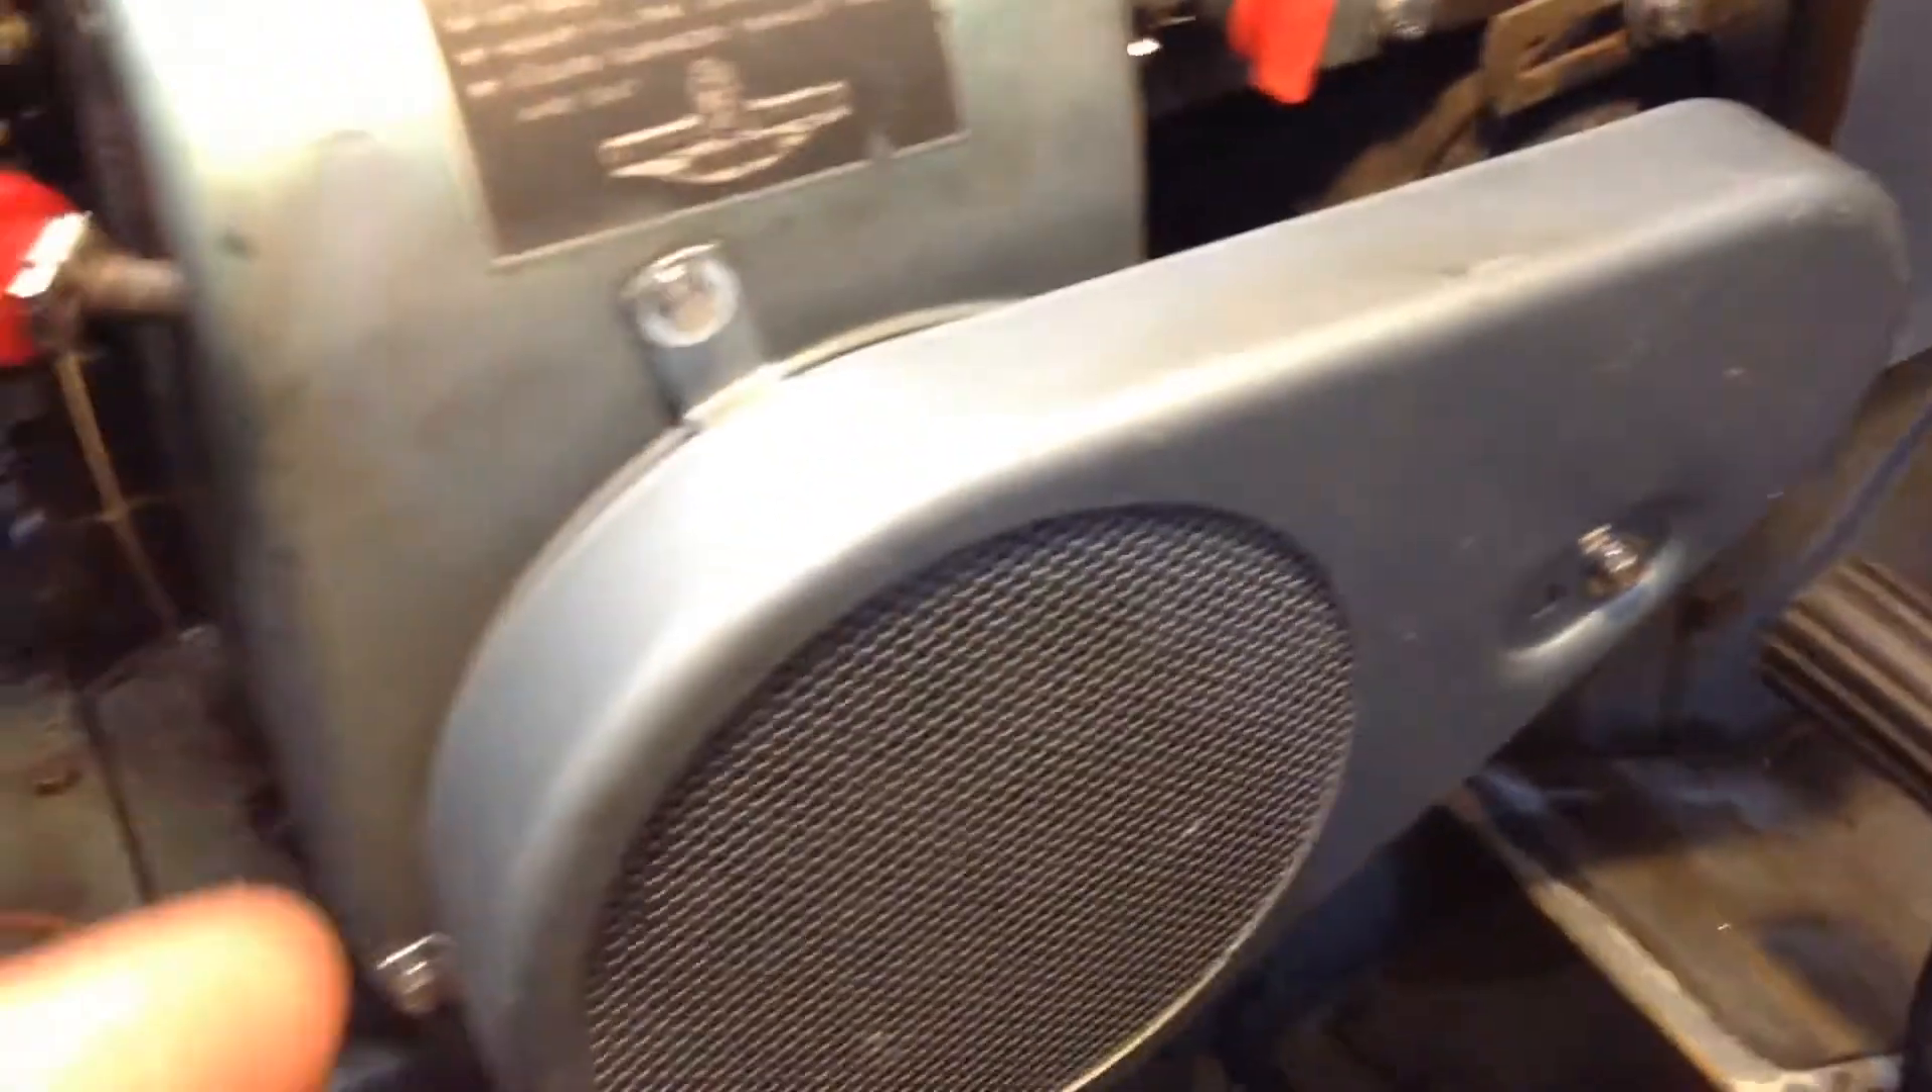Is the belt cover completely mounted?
Yes.